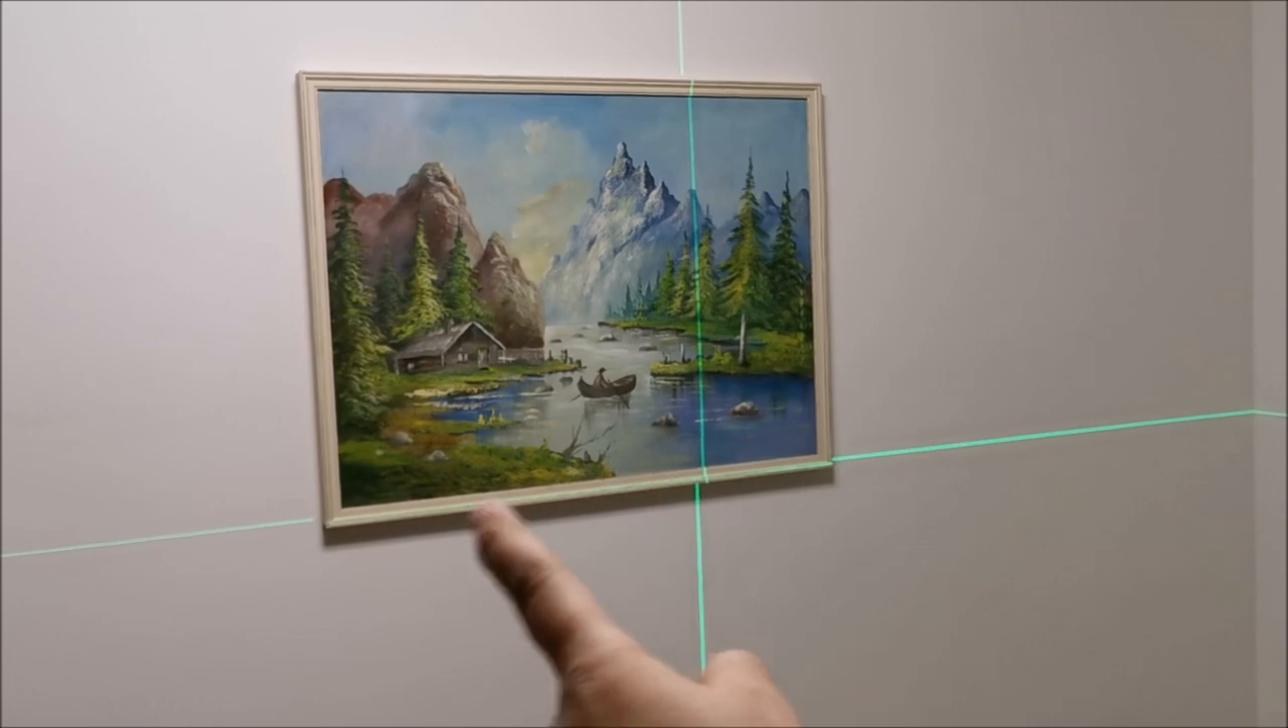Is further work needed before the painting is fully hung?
No.